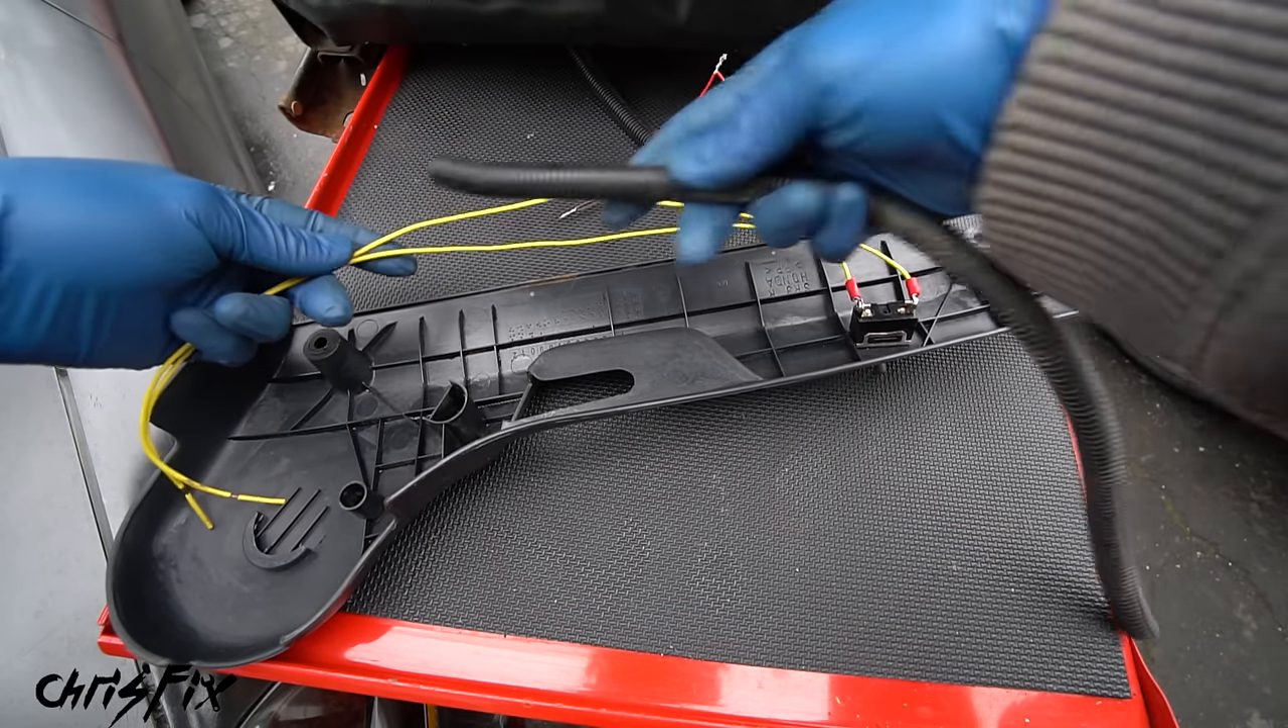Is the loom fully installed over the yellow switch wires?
No.